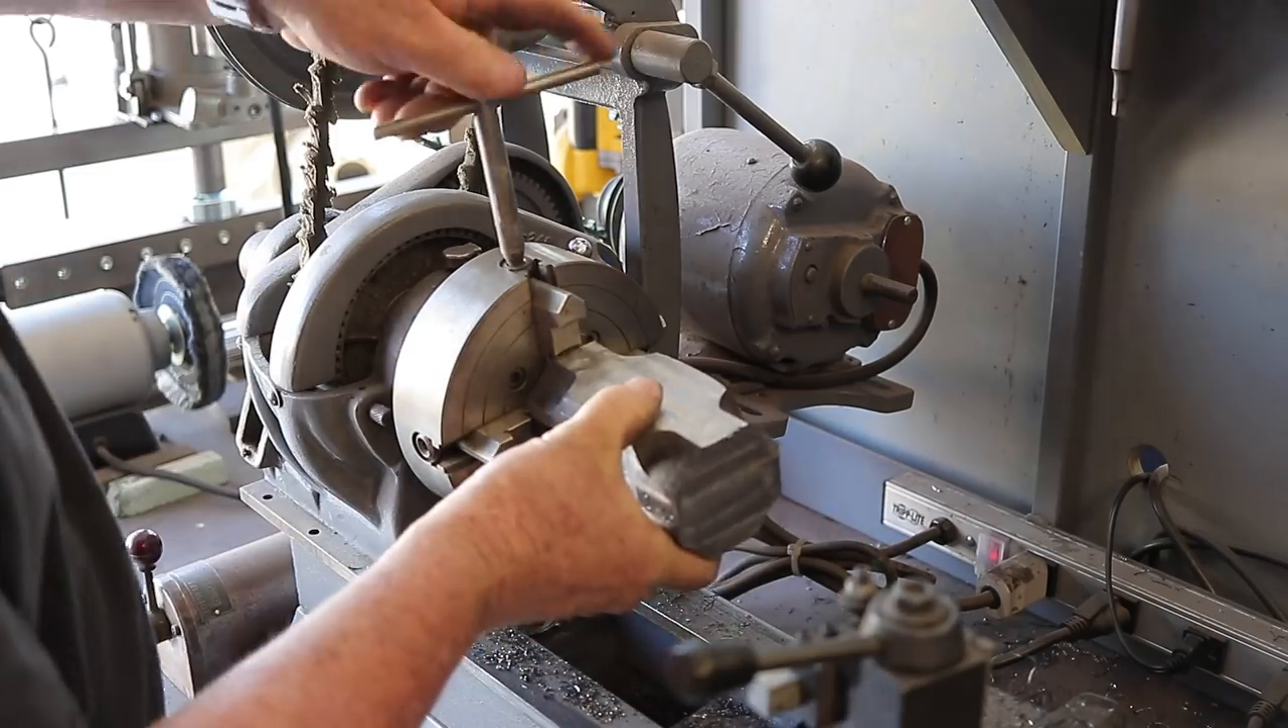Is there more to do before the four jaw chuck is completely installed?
No.